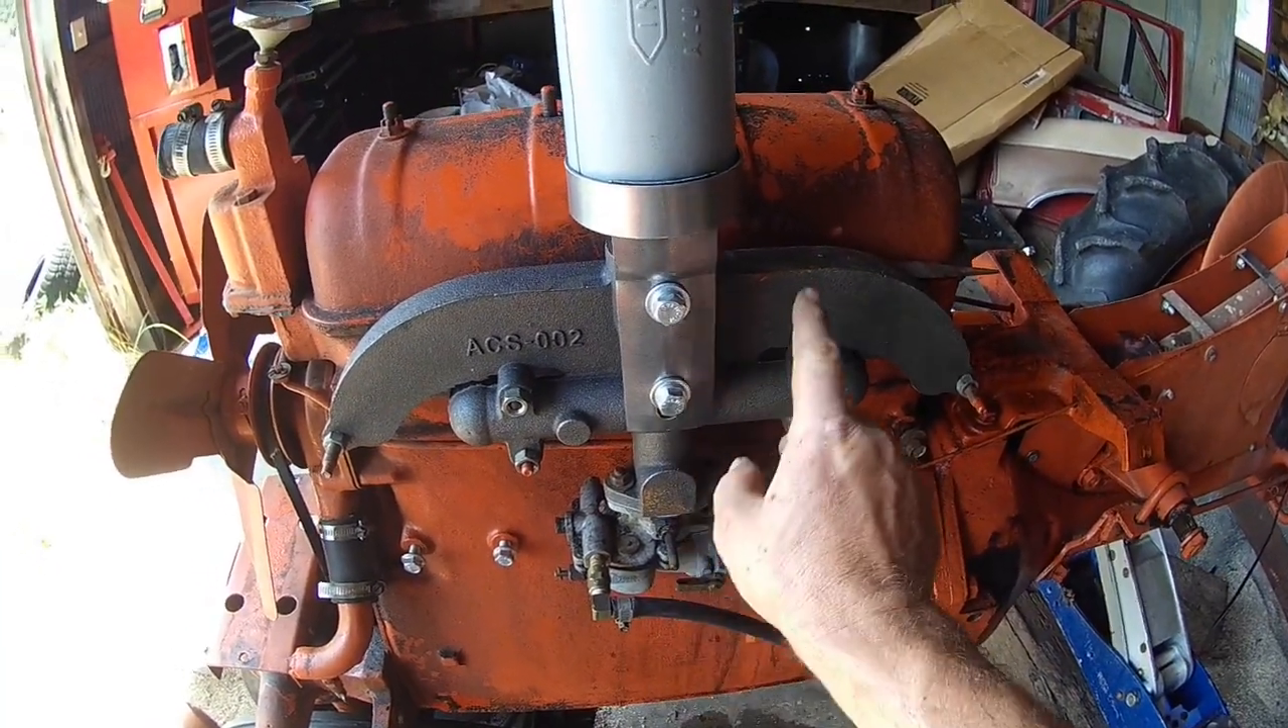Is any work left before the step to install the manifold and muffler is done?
No.